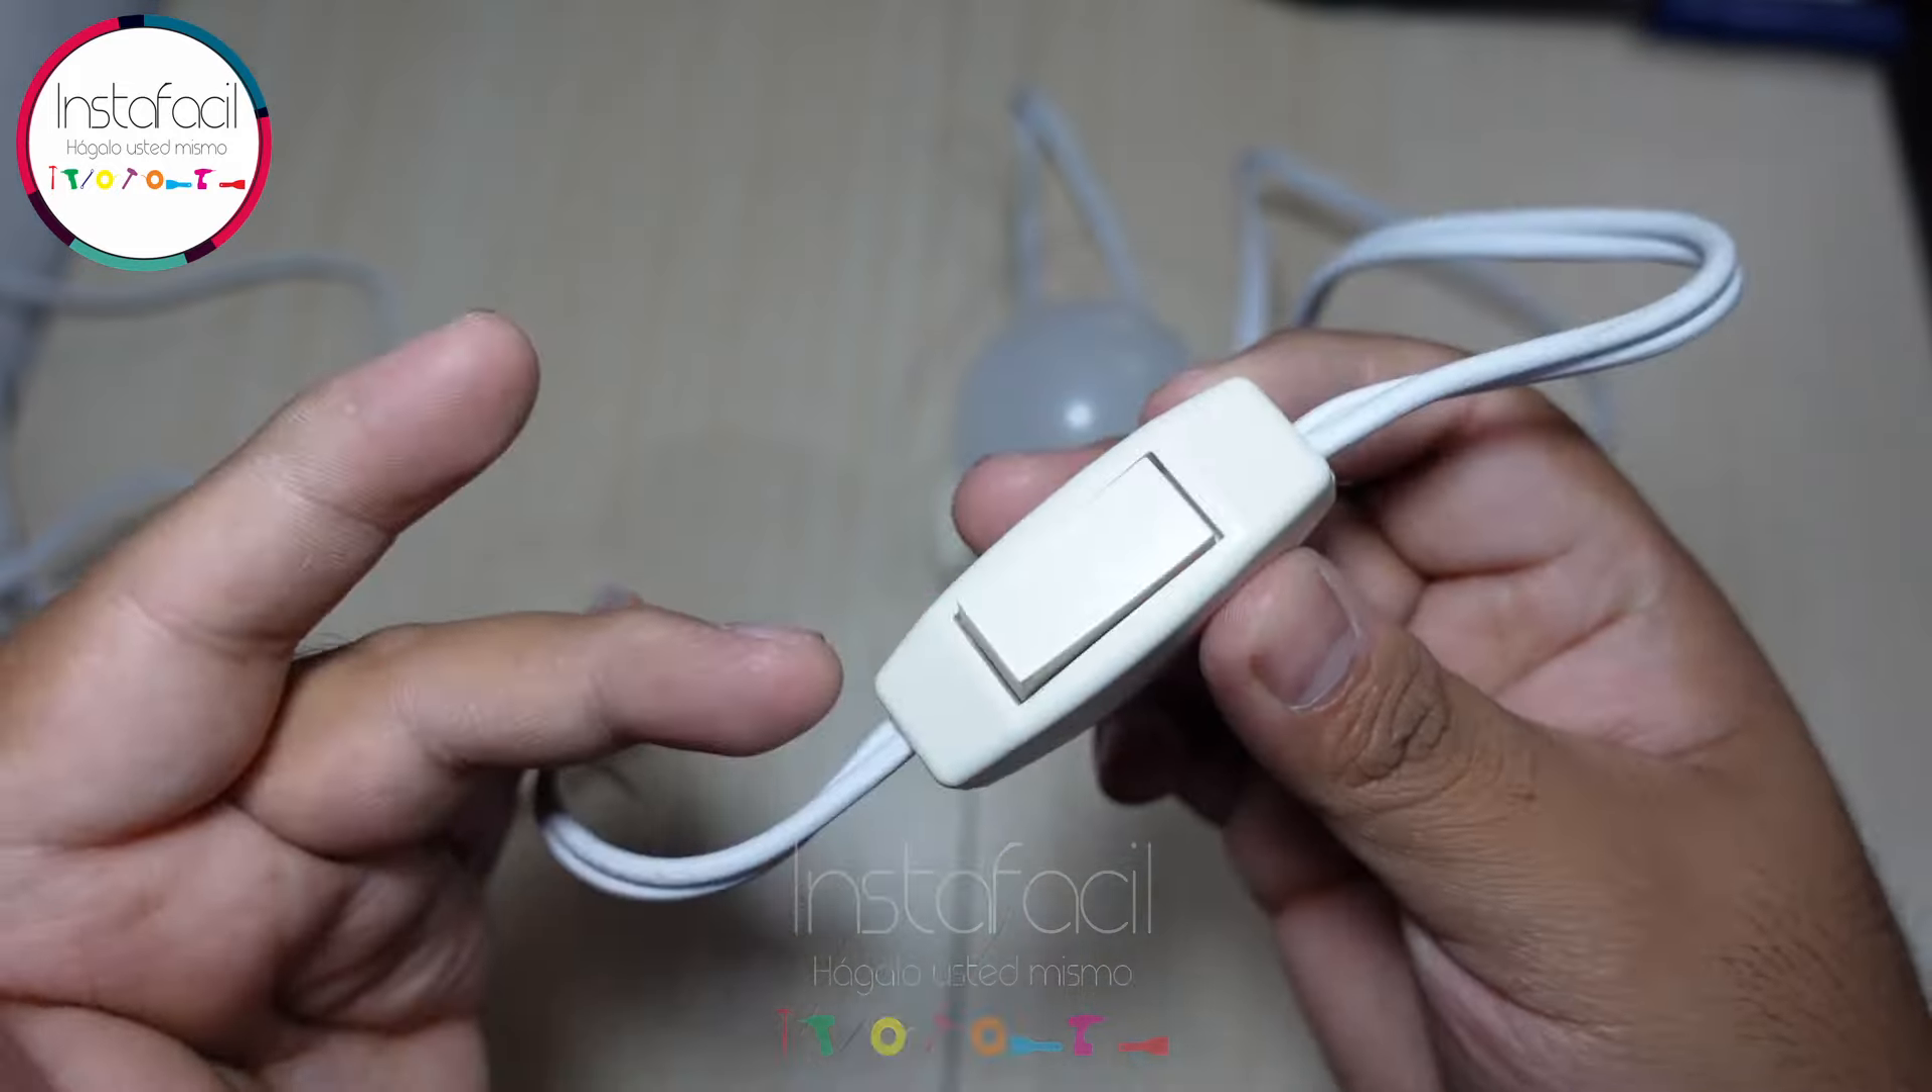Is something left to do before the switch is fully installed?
No.